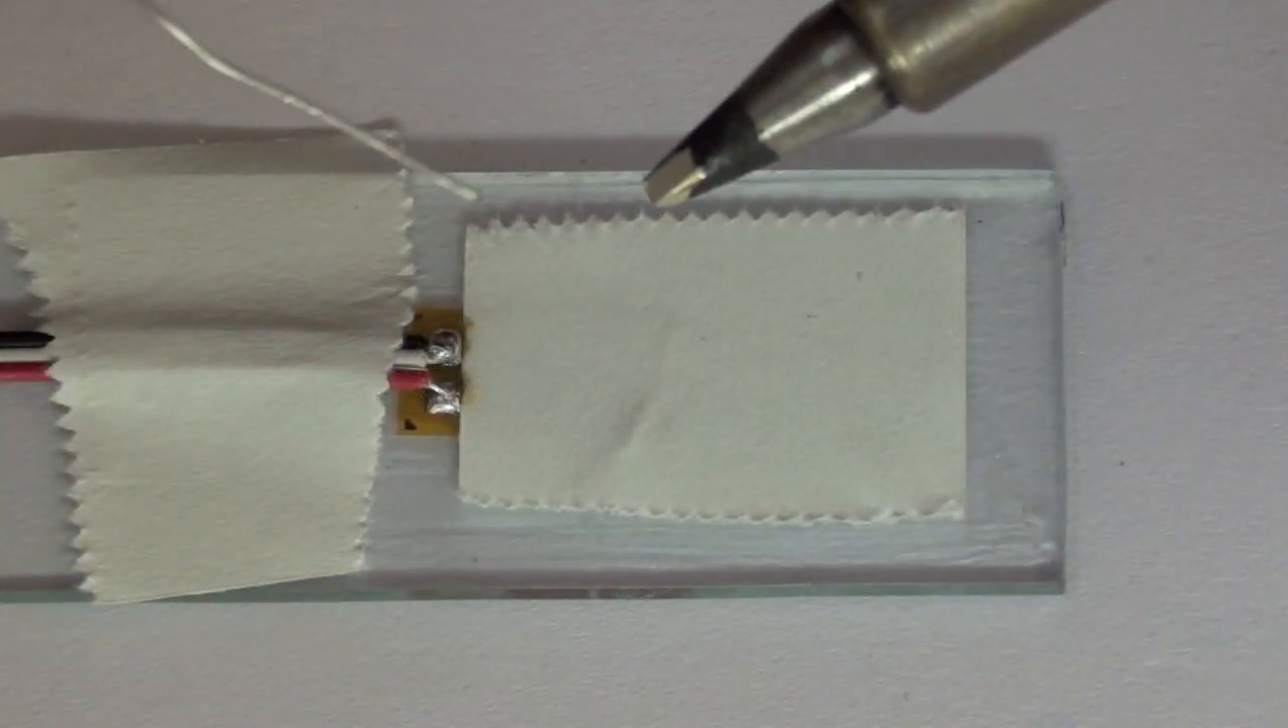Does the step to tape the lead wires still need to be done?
No.